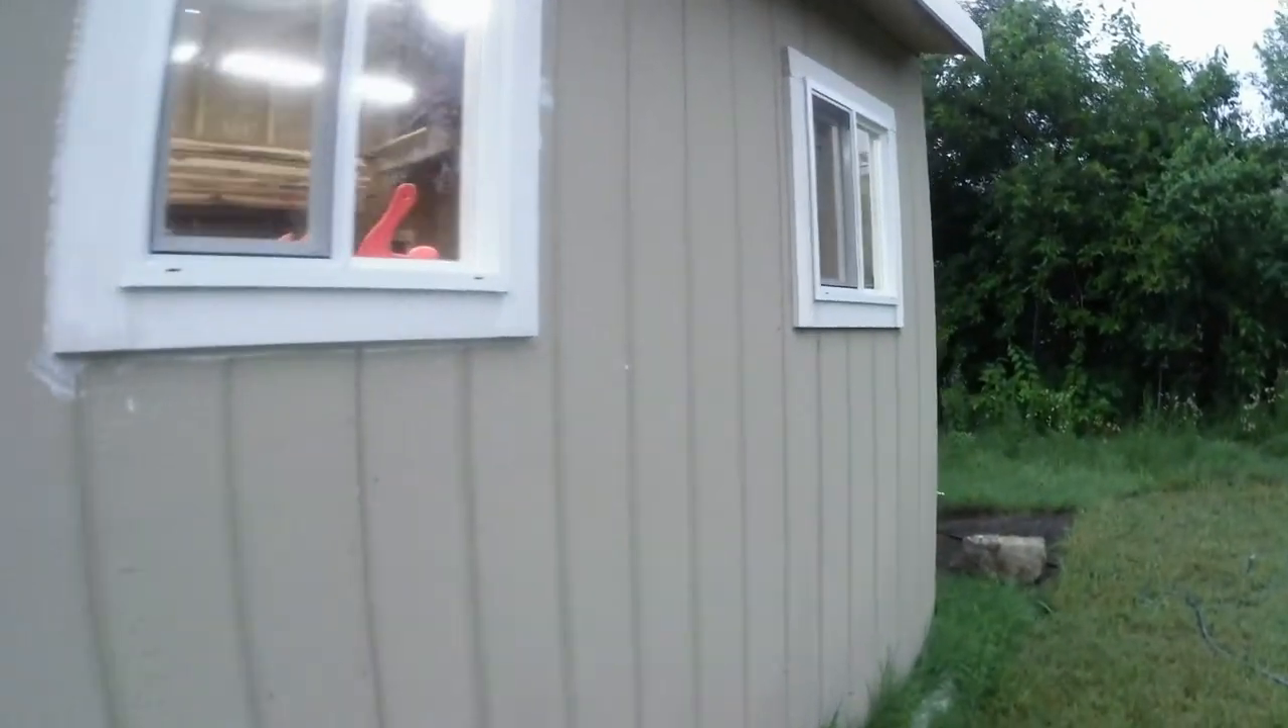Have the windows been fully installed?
Yes.